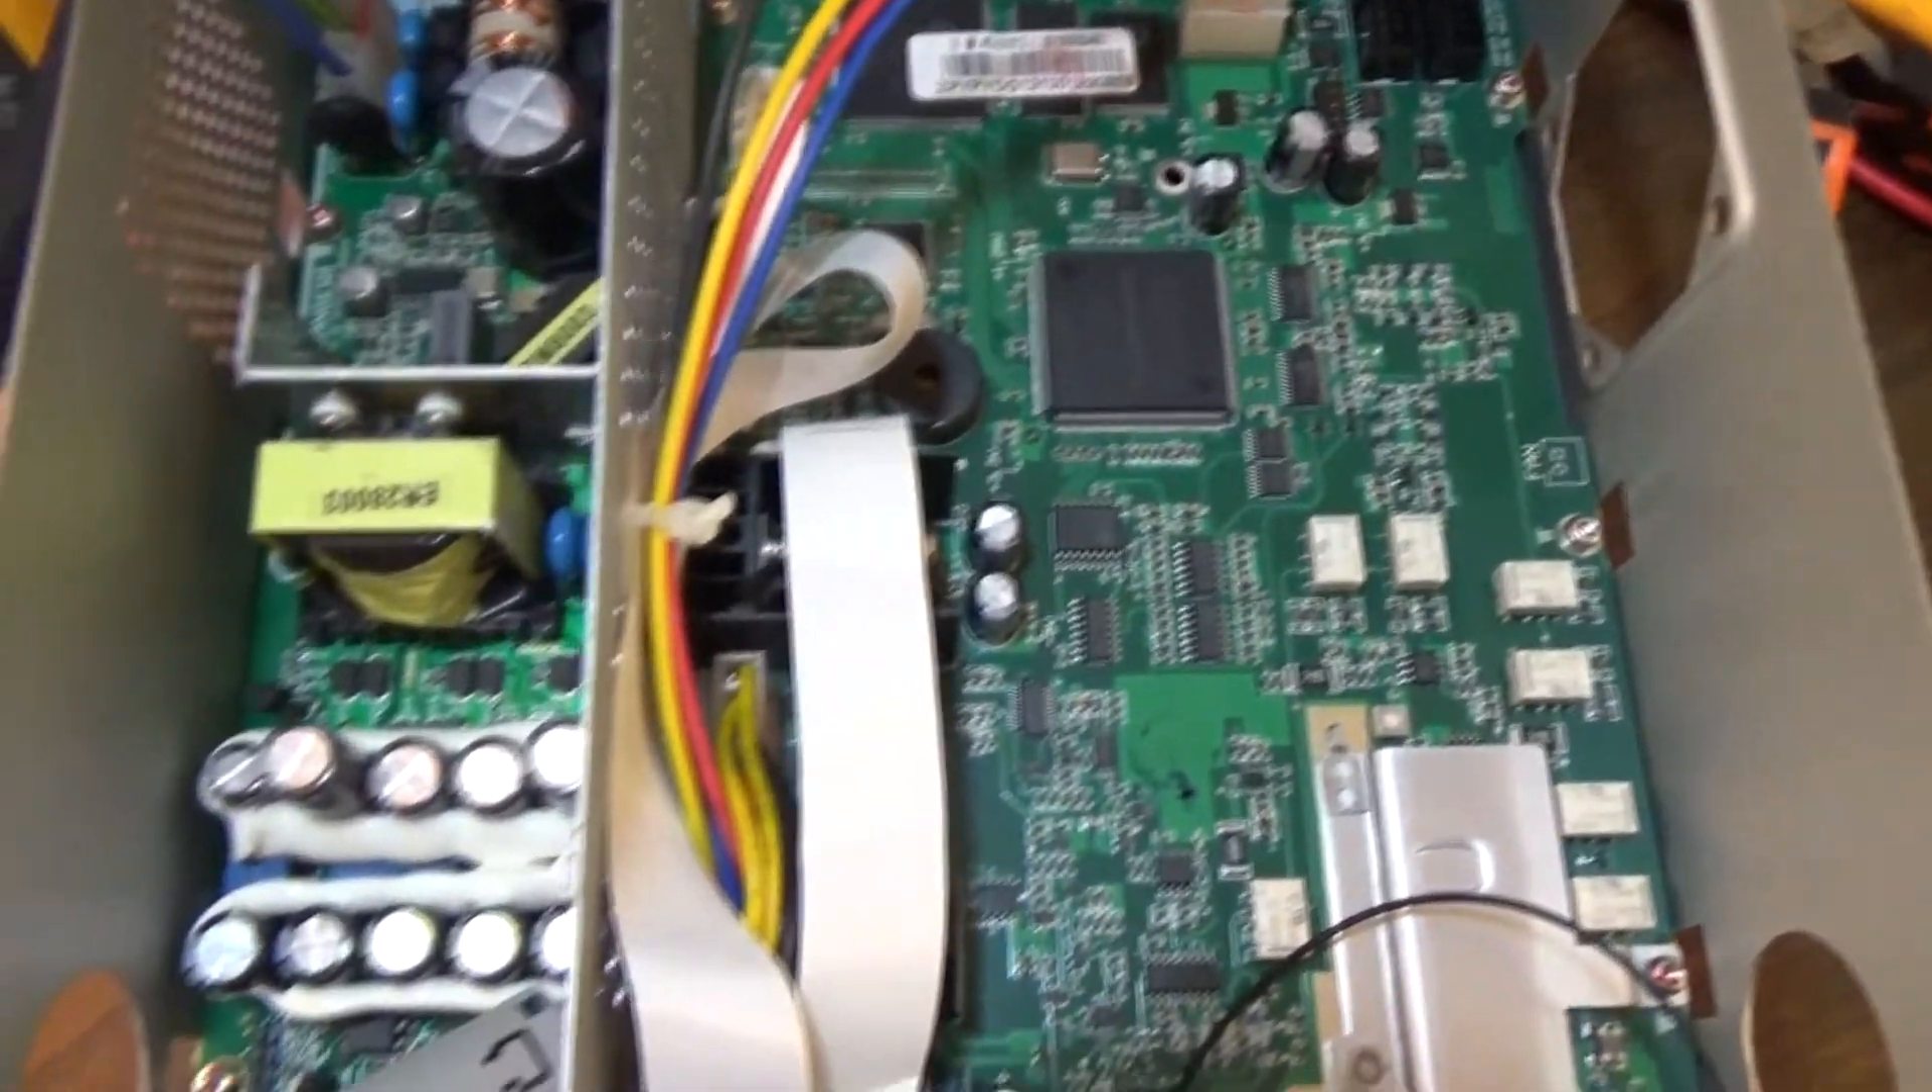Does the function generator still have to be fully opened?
No.